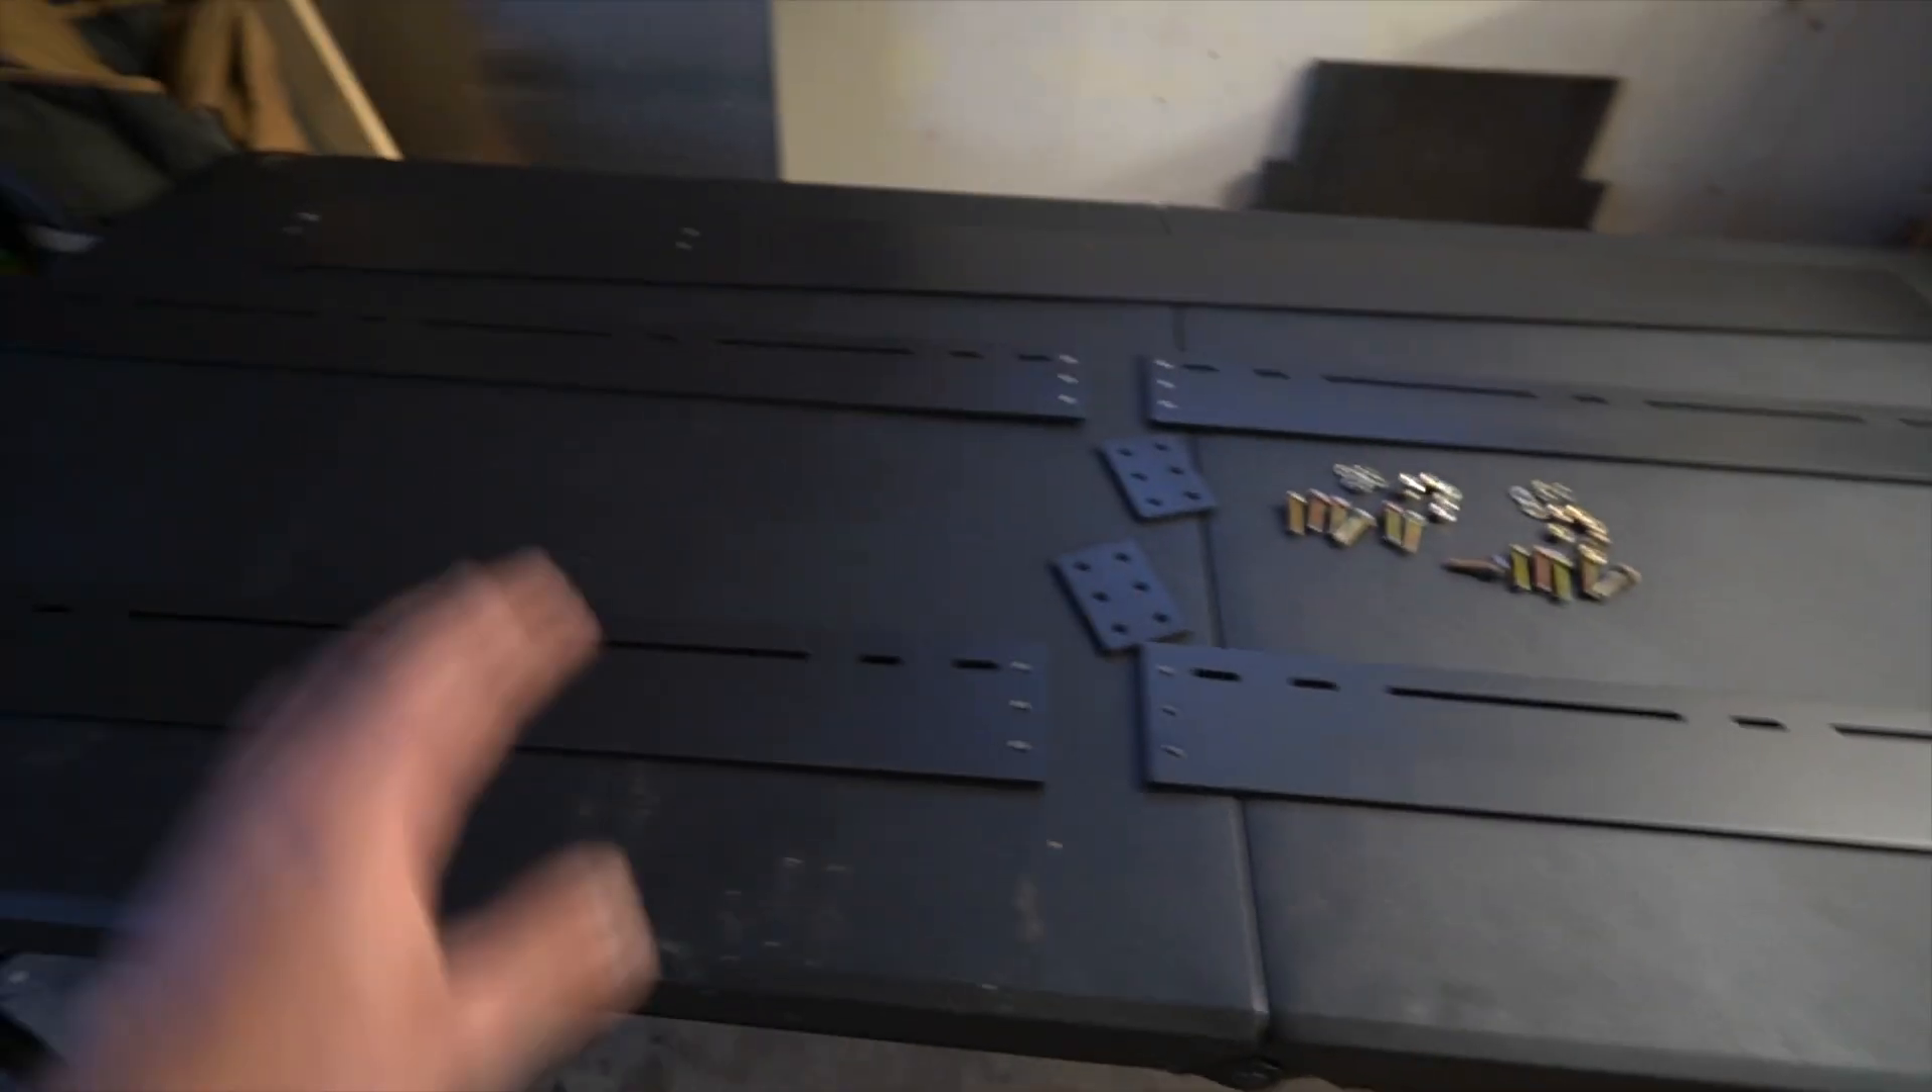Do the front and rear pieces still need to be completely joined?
Yes.